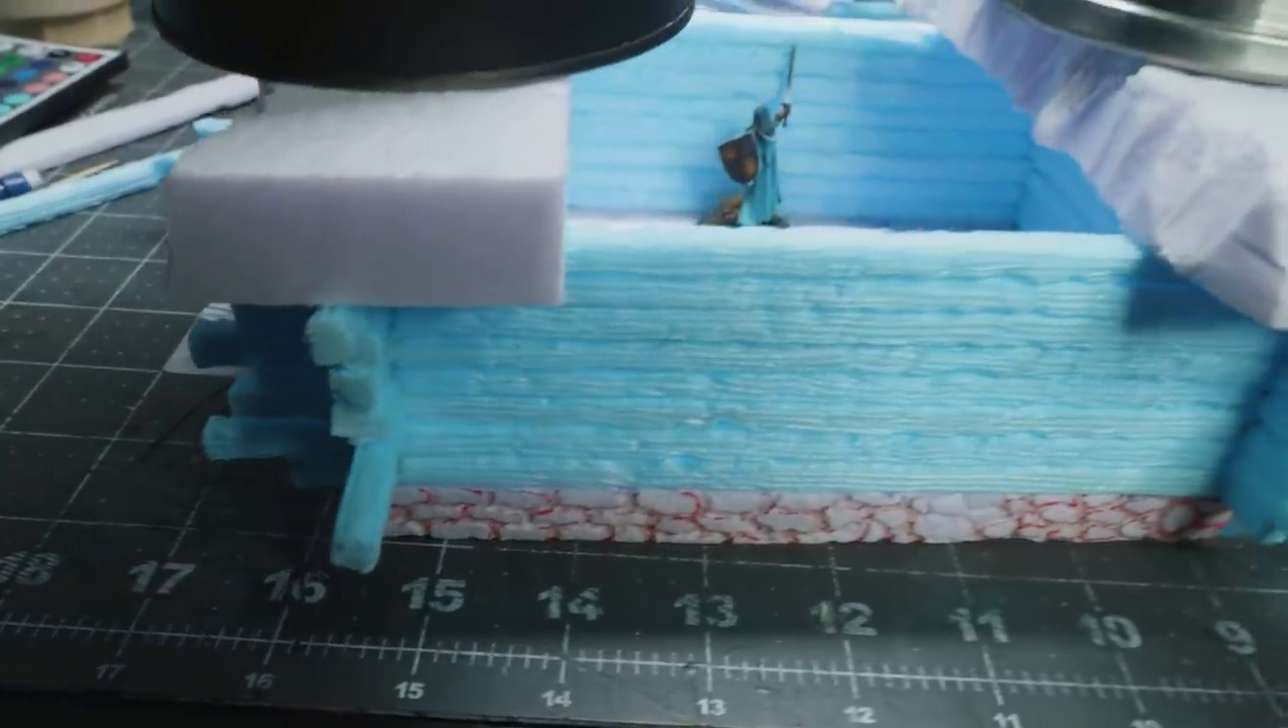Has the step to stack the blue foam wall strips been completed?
Yes.